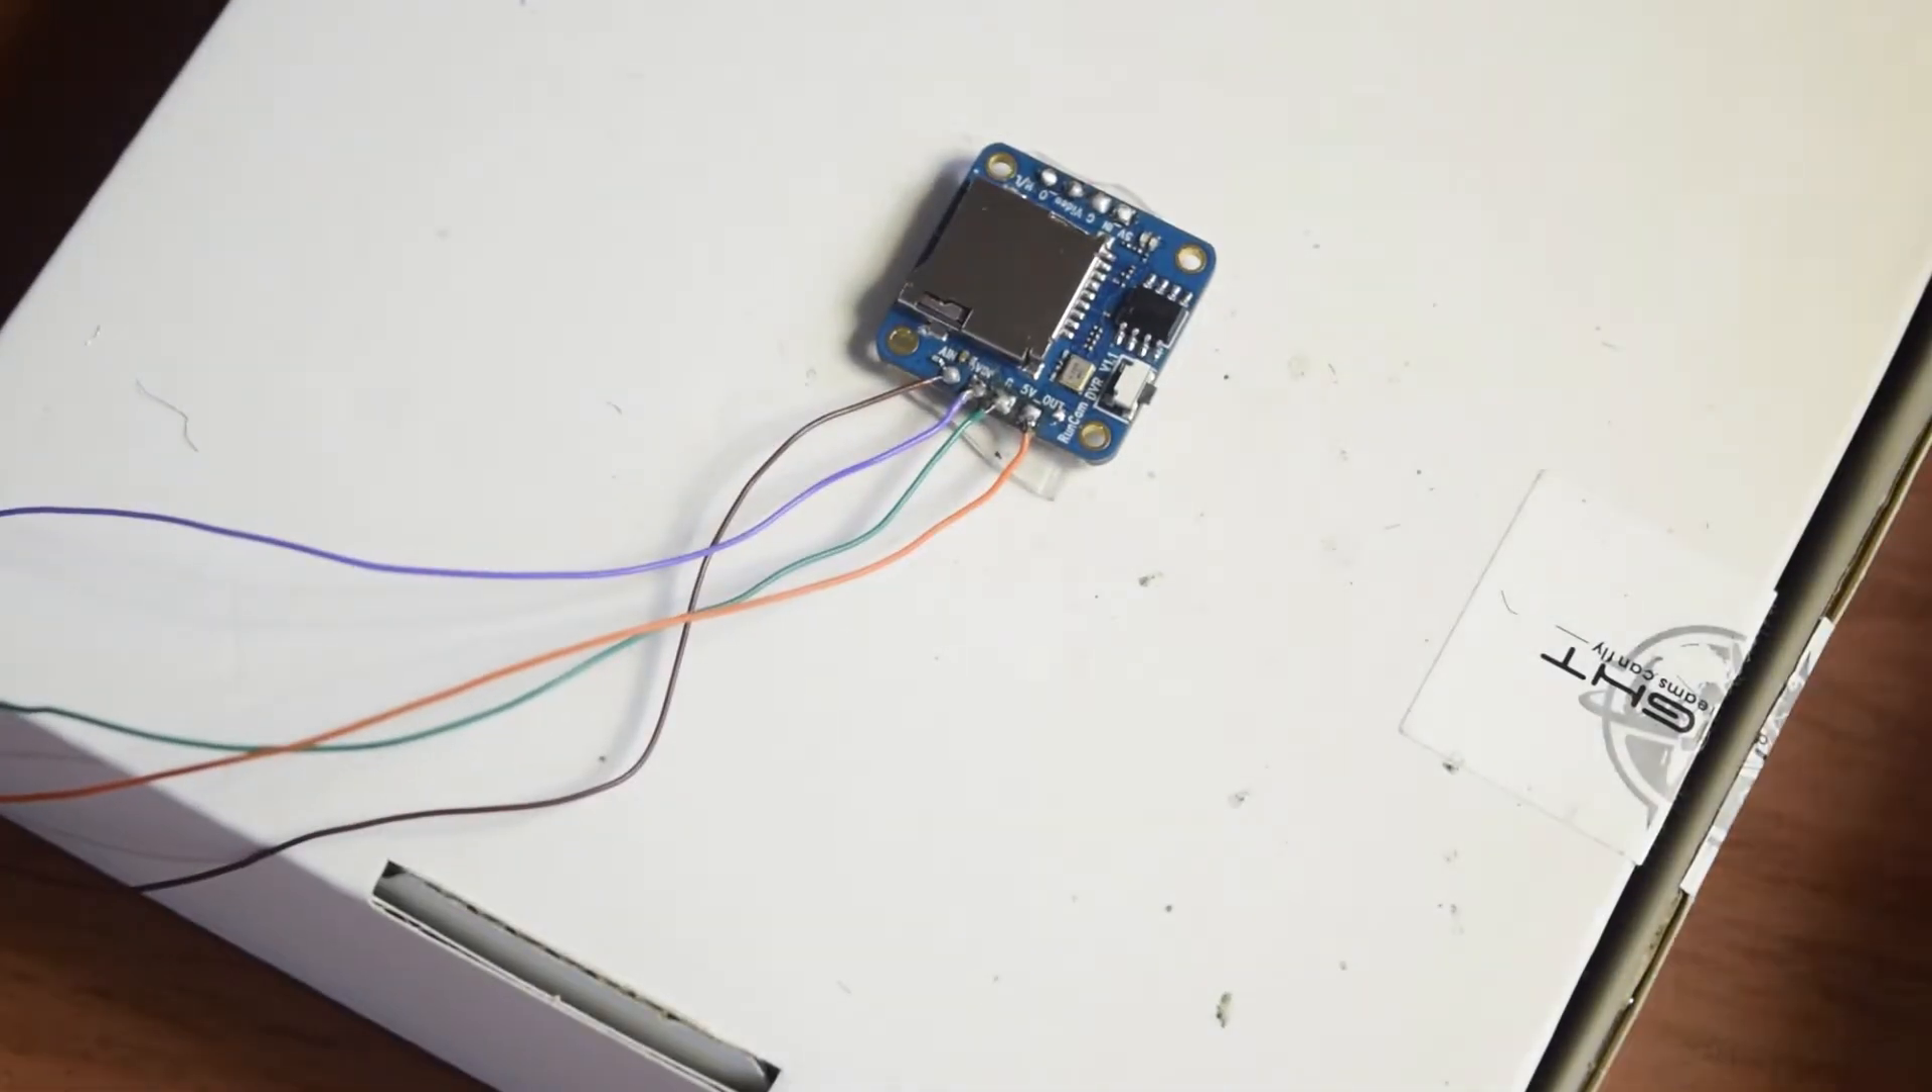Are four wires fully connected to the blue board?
Yes.